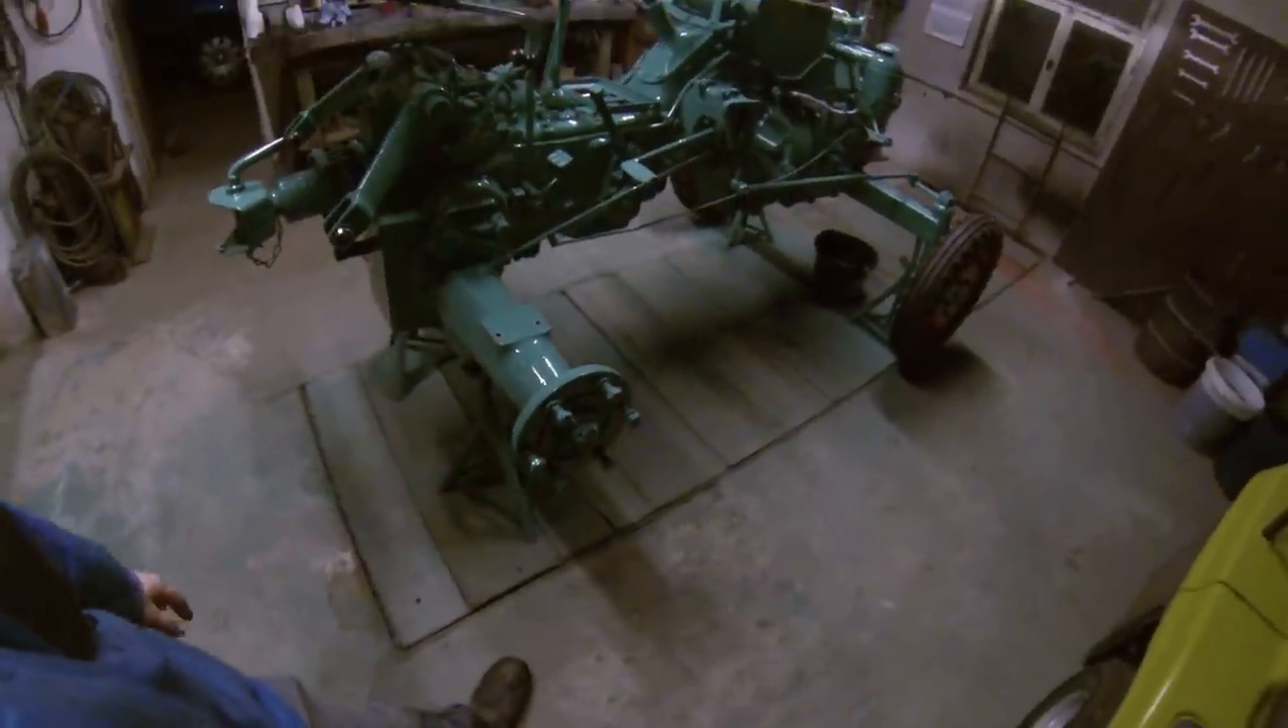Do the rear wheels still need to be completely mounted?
Yes.